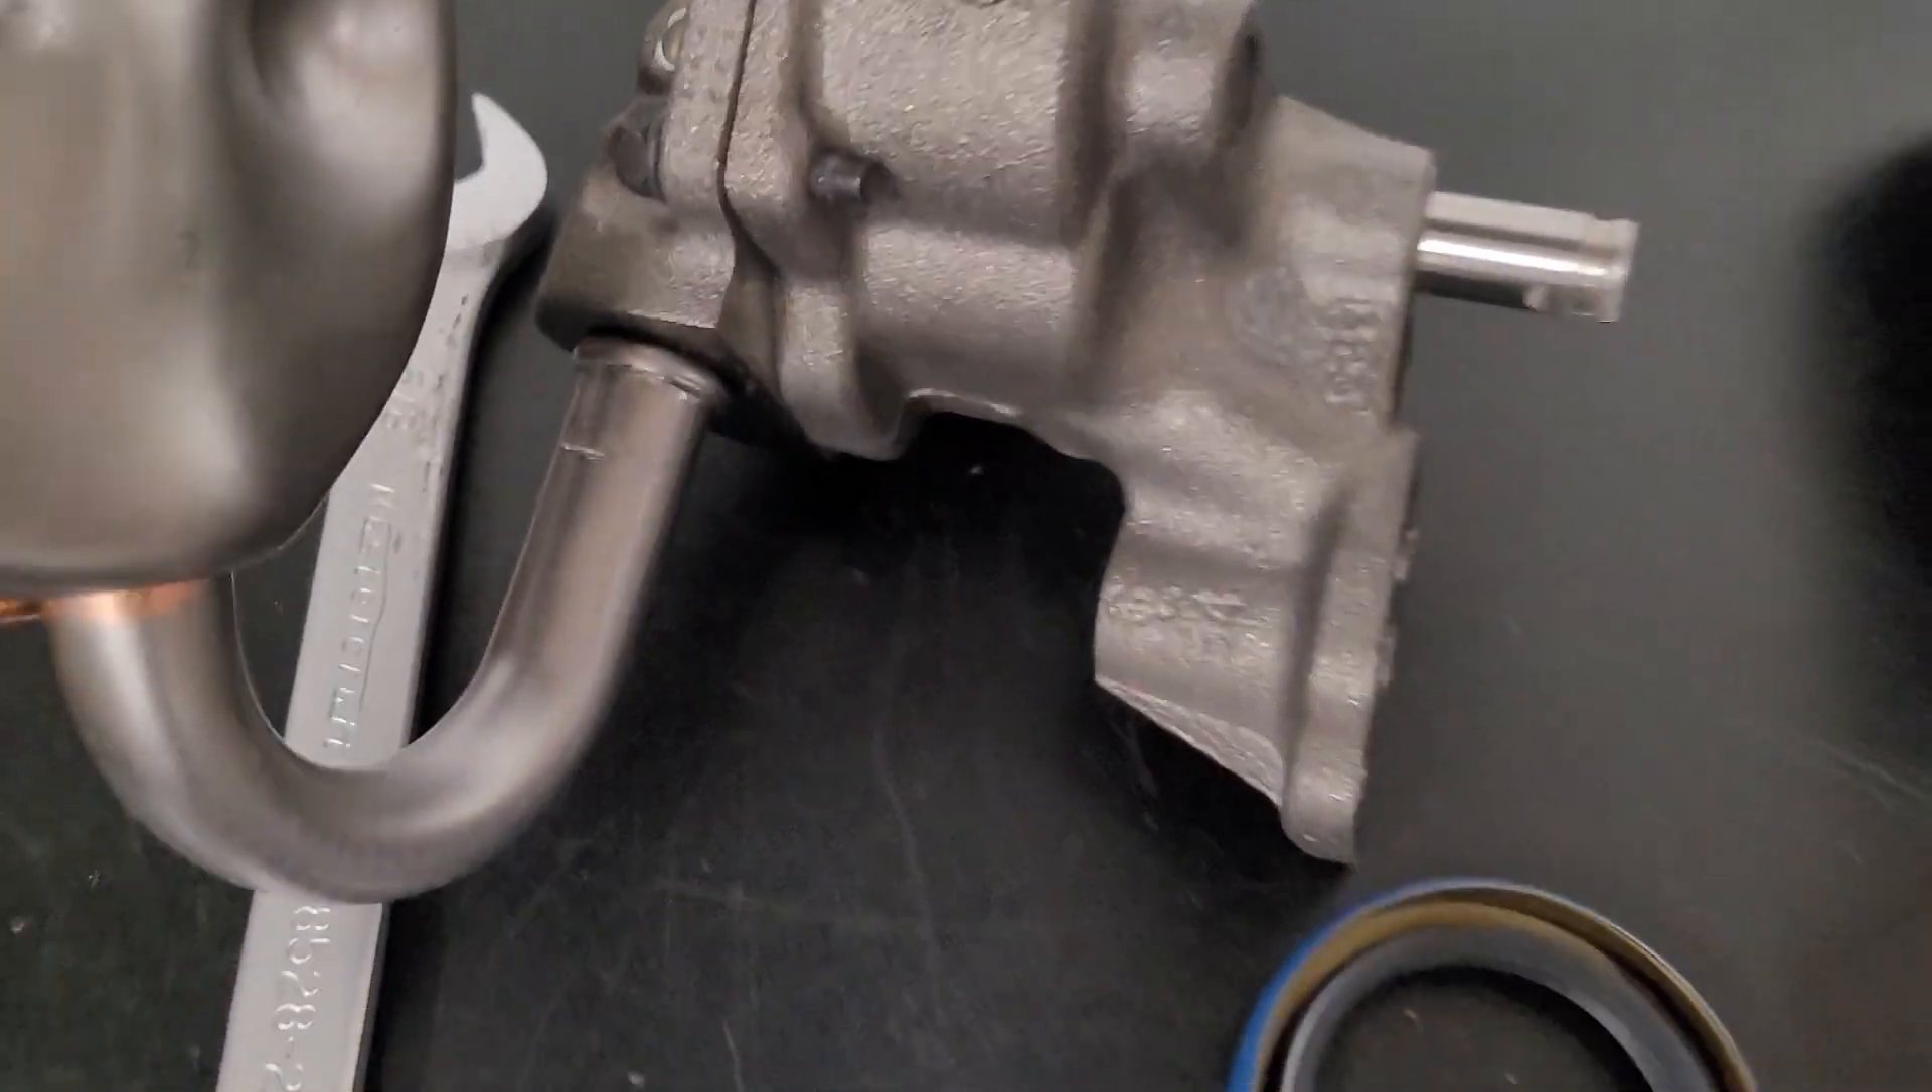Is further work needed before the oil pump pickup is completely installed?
No.